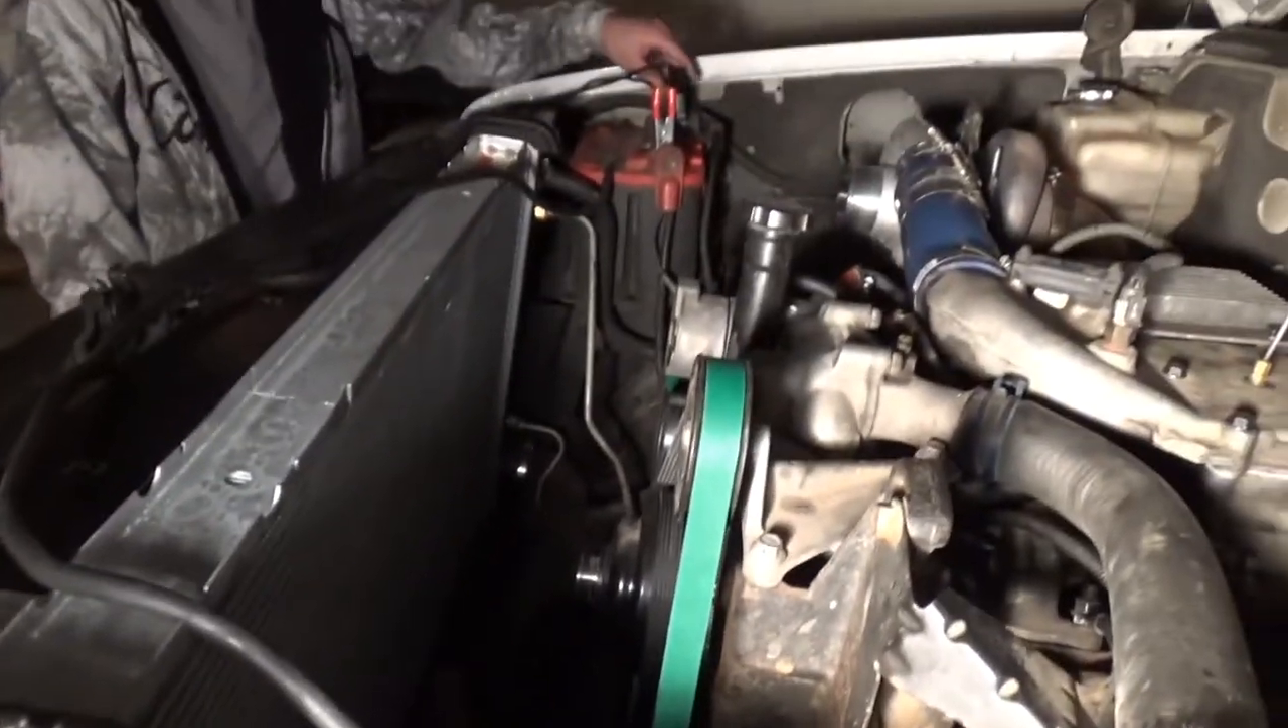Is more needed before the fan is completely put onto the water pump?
Yes.